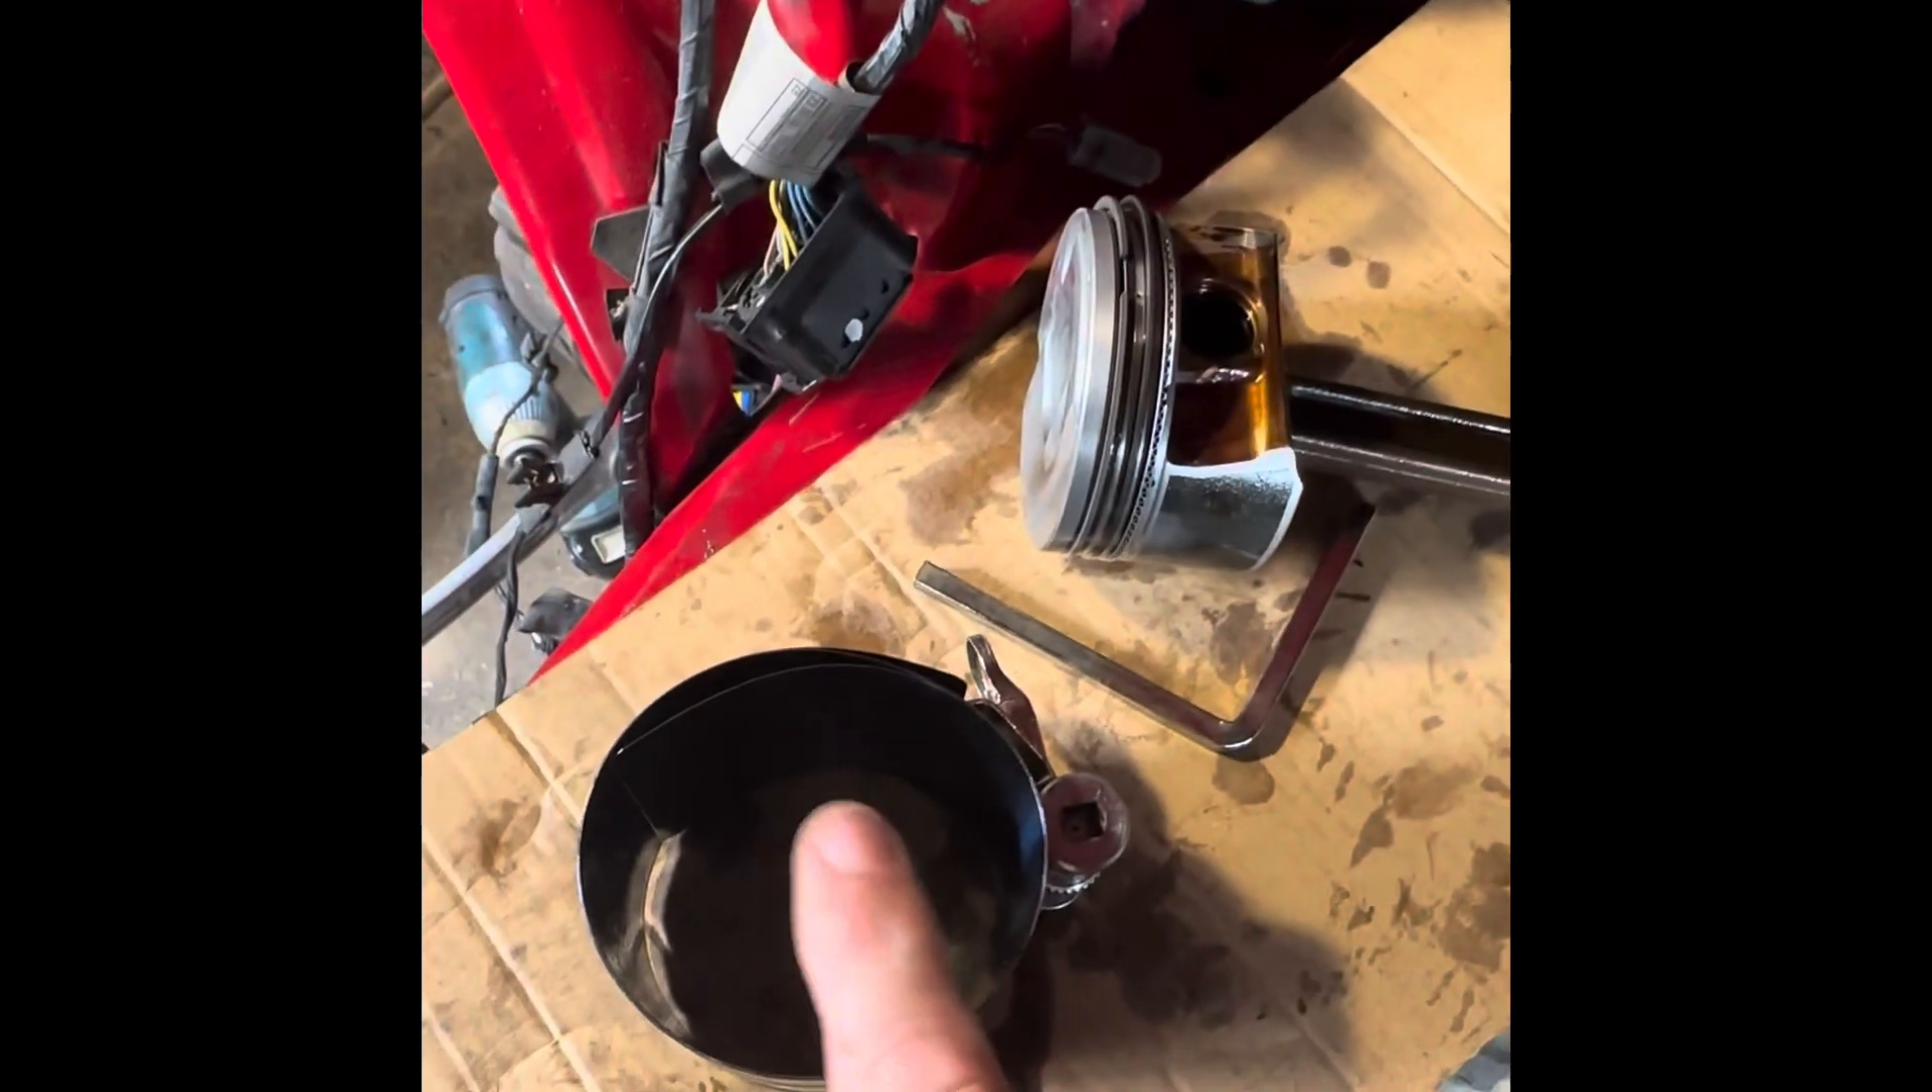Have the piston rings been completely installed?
Yes.